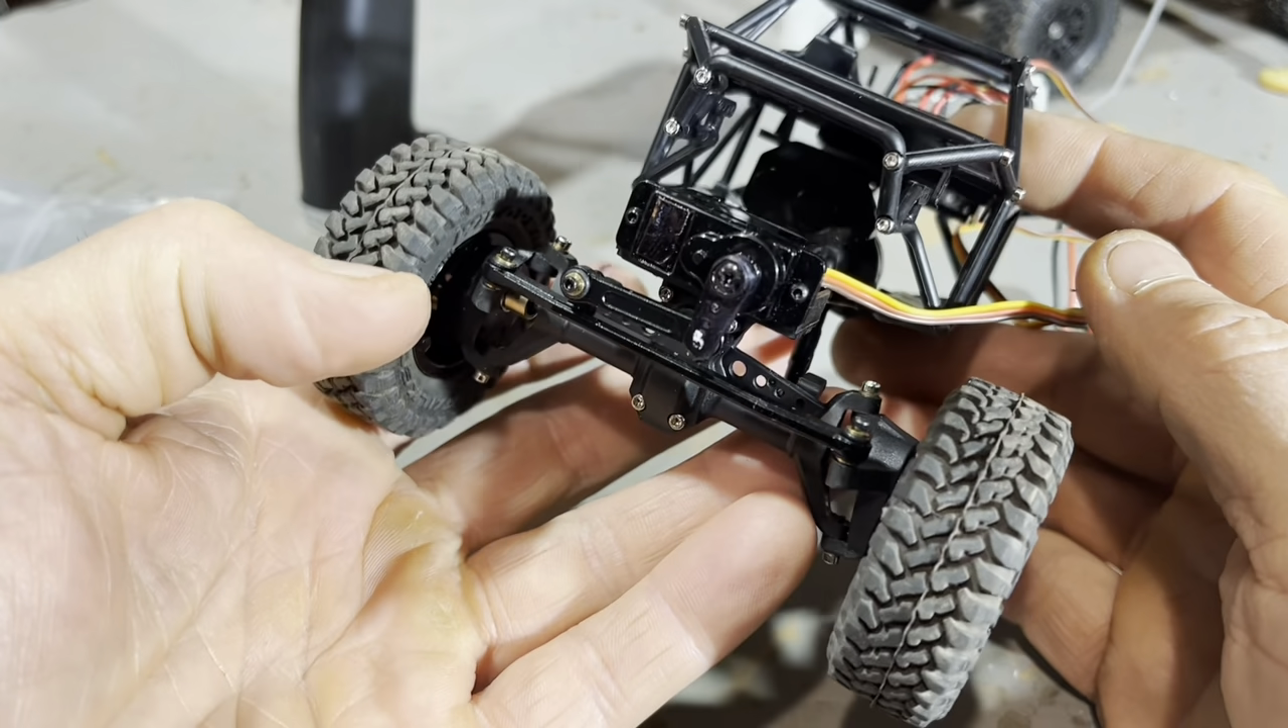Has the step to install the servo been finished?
Yes.